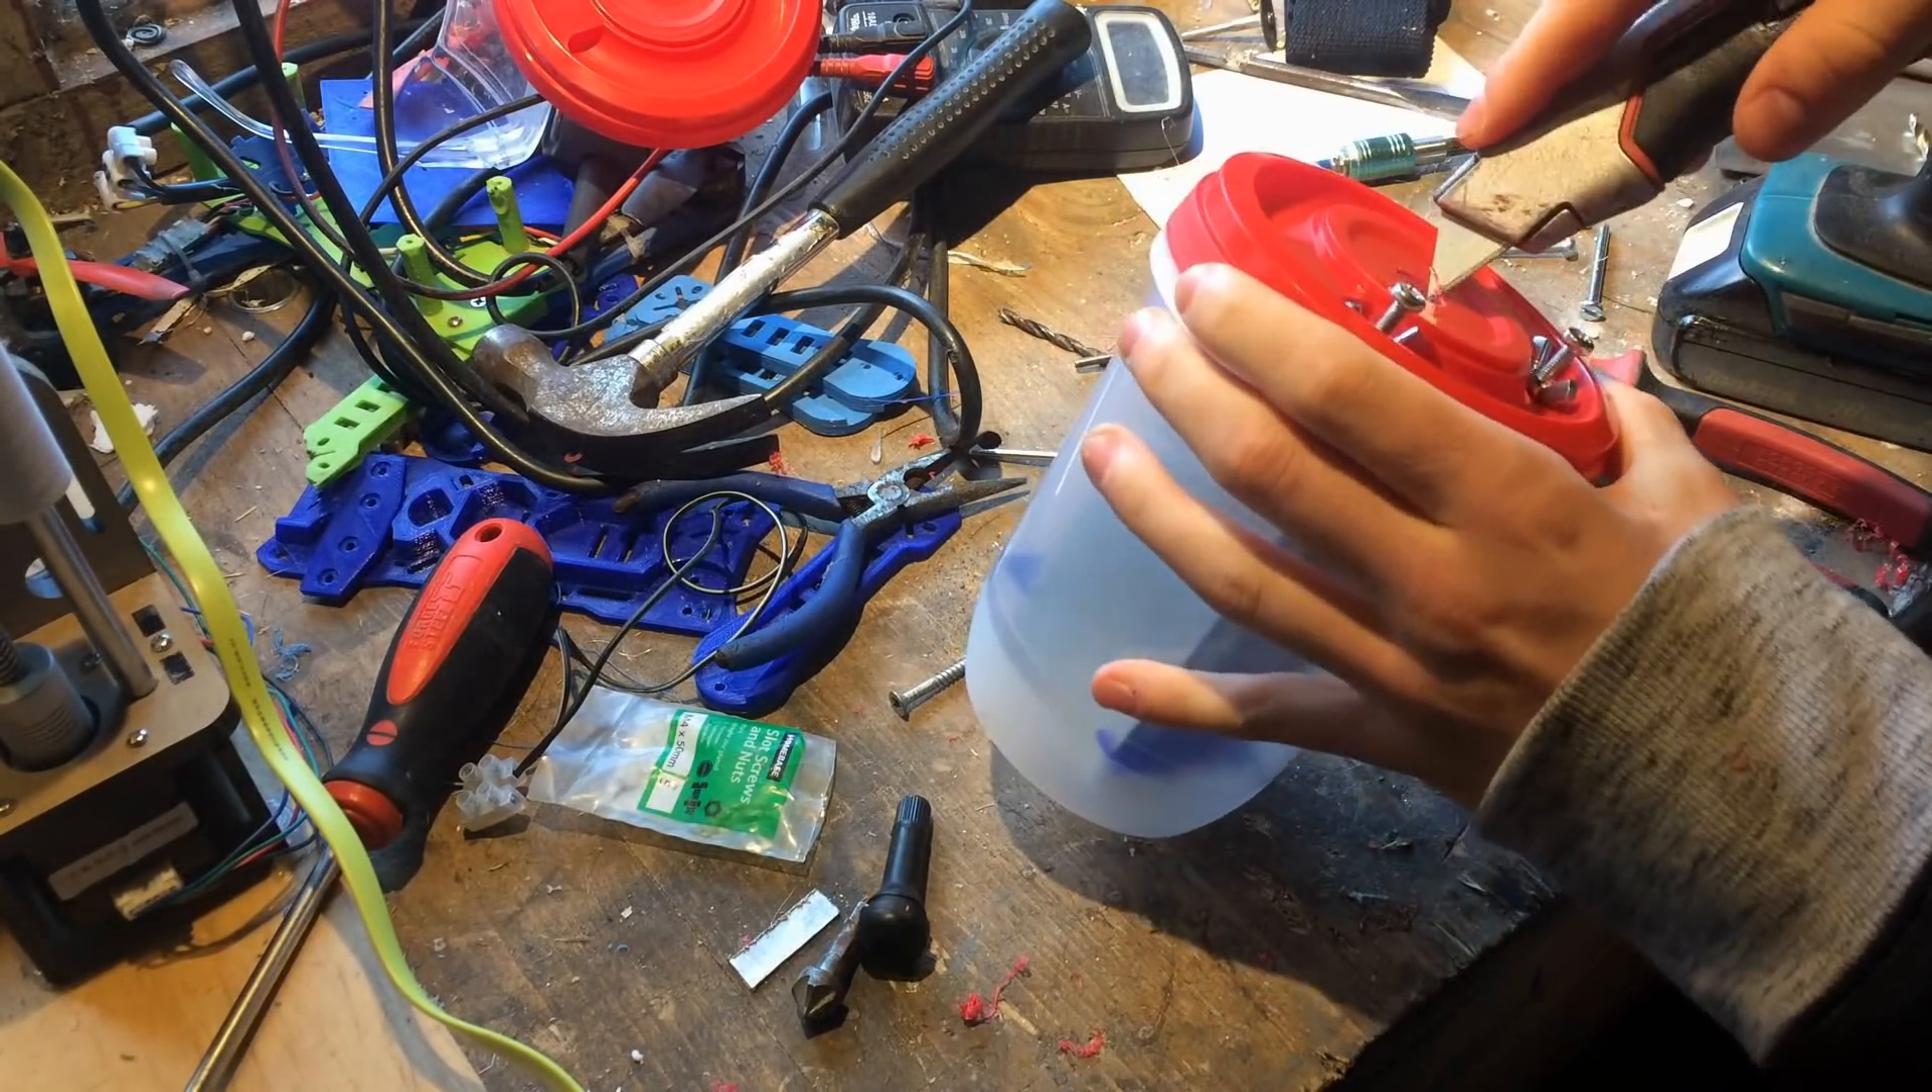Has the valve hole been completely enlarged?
No.